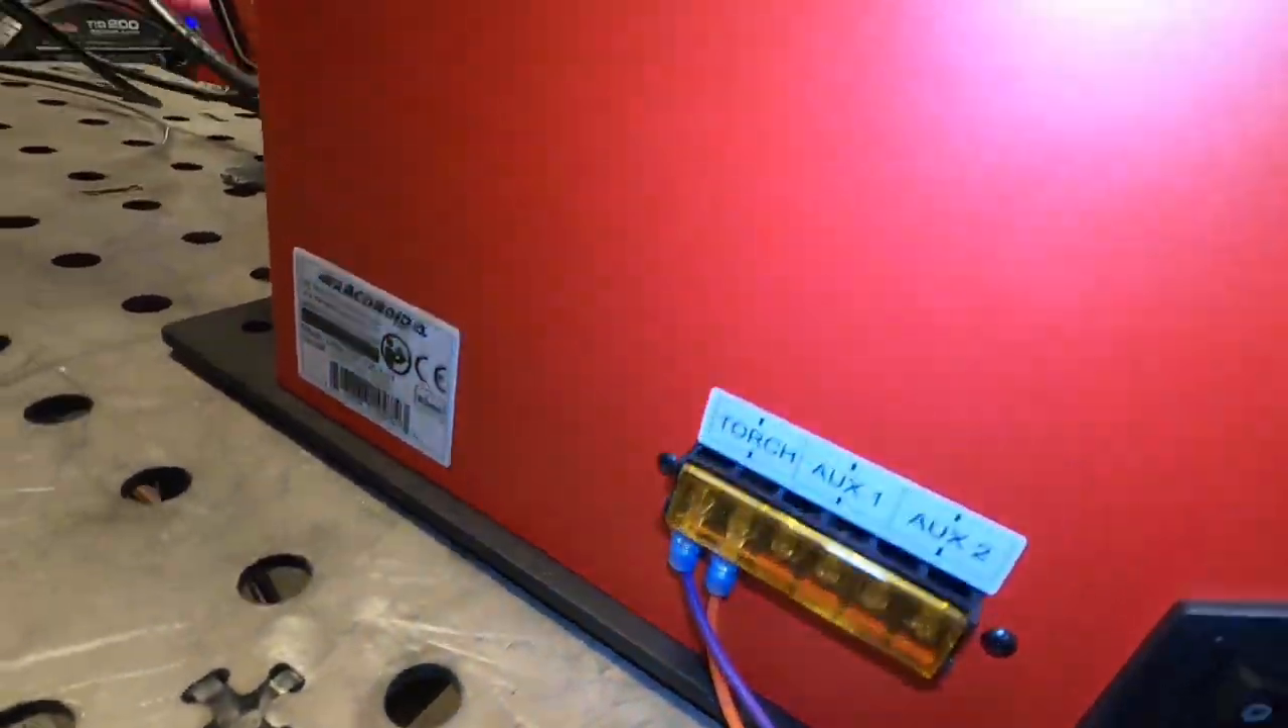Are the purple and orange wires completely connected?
Yes.